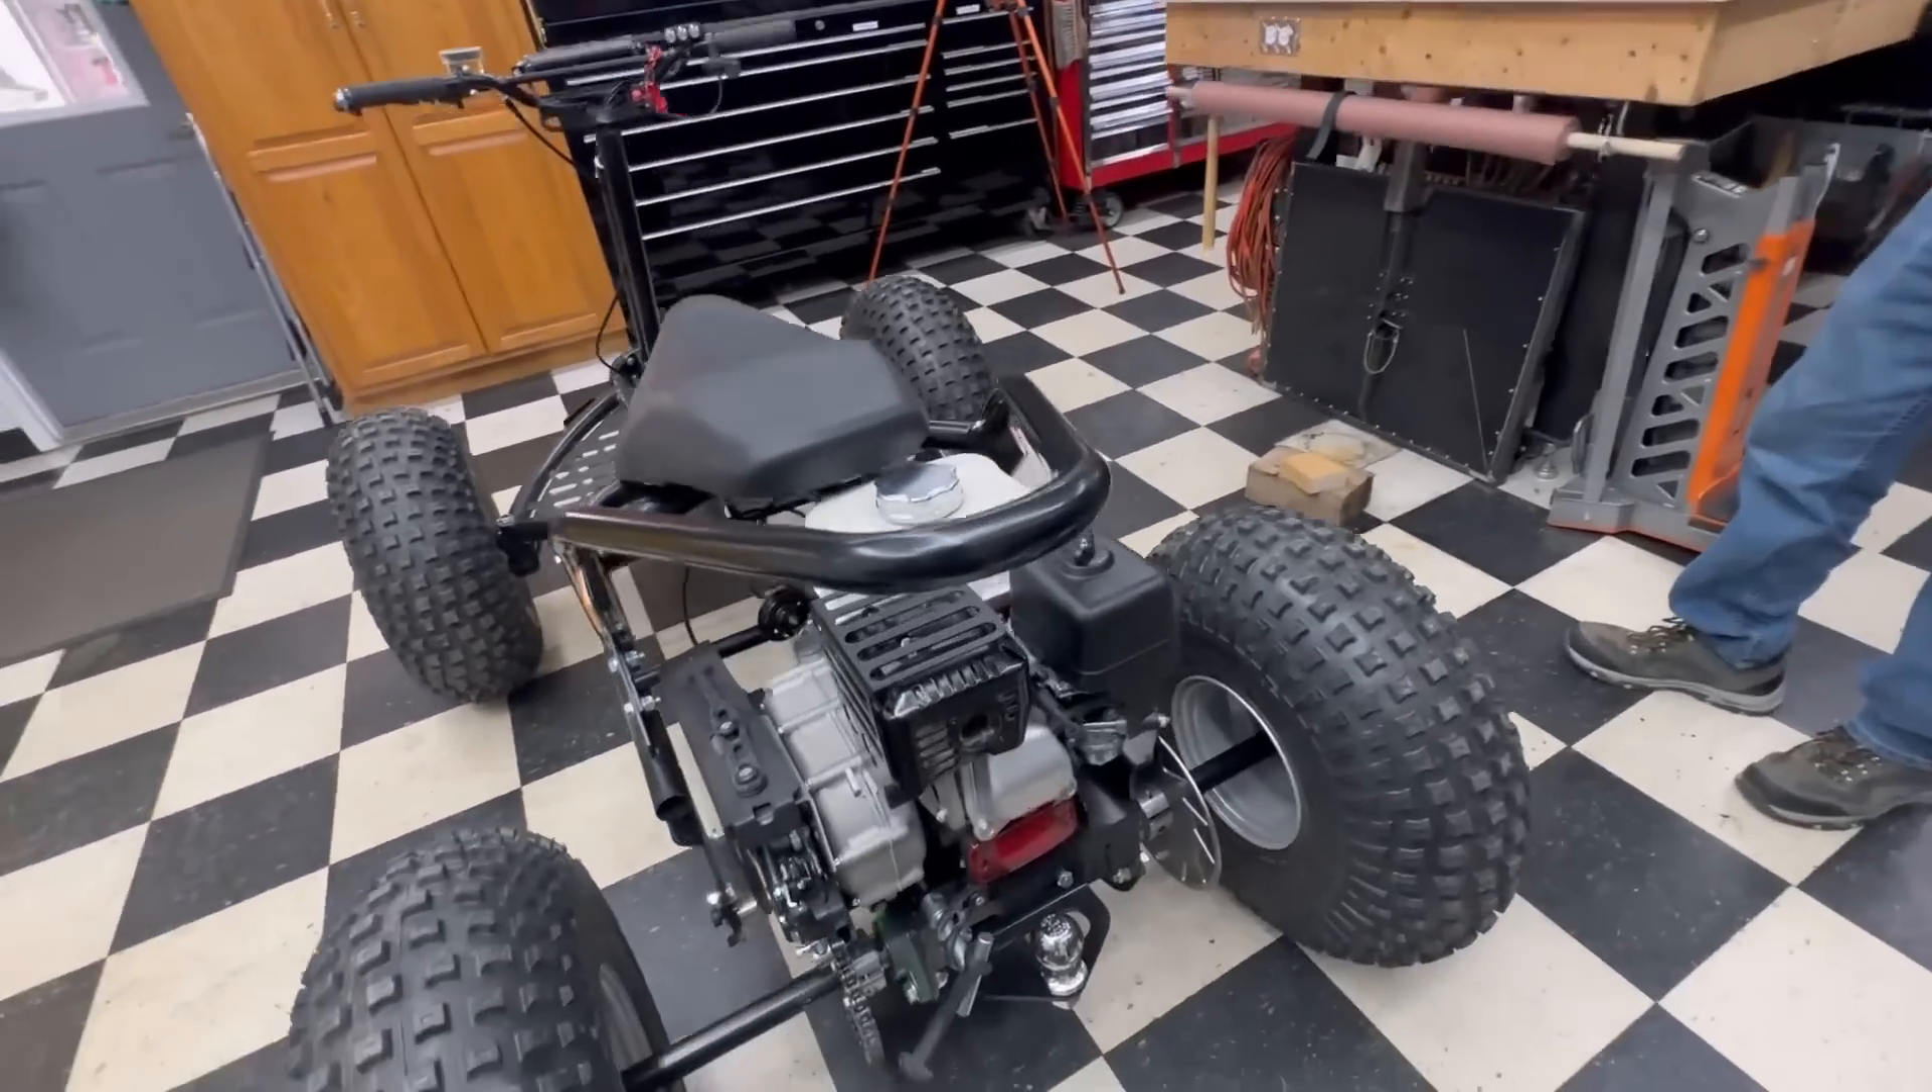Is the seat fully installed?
Yes.